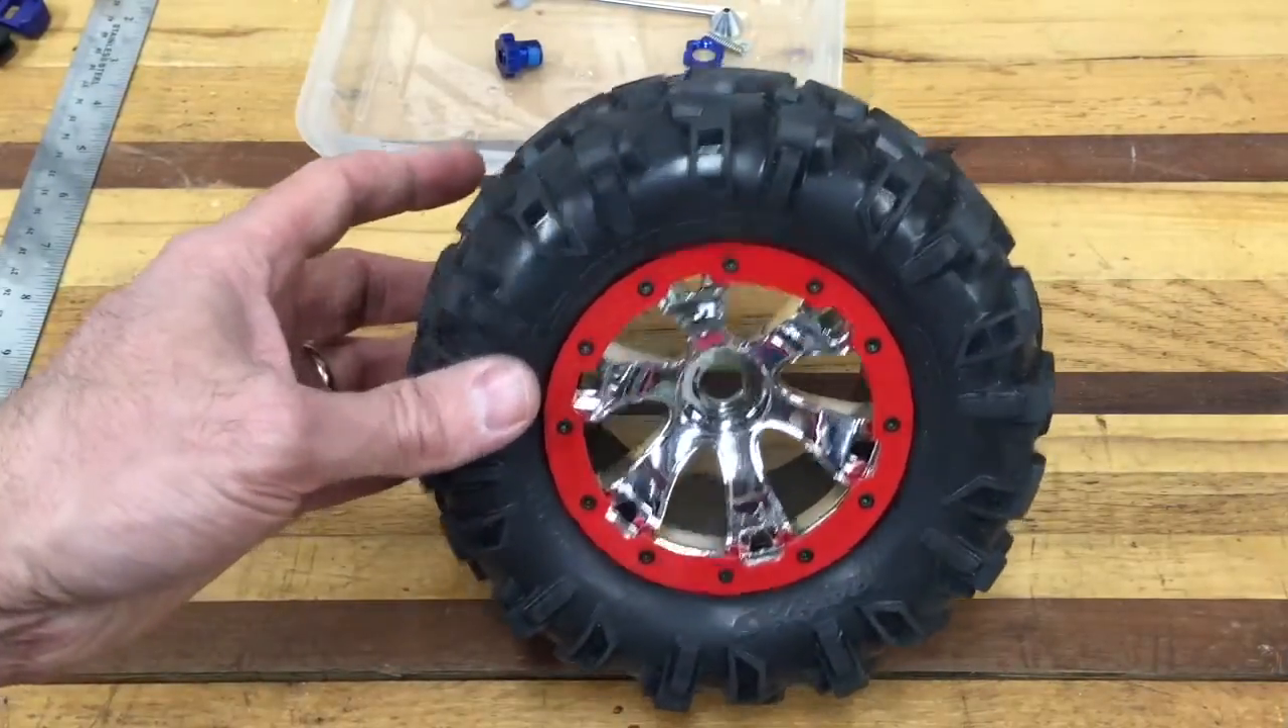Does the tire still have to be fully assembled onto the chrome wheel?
No.